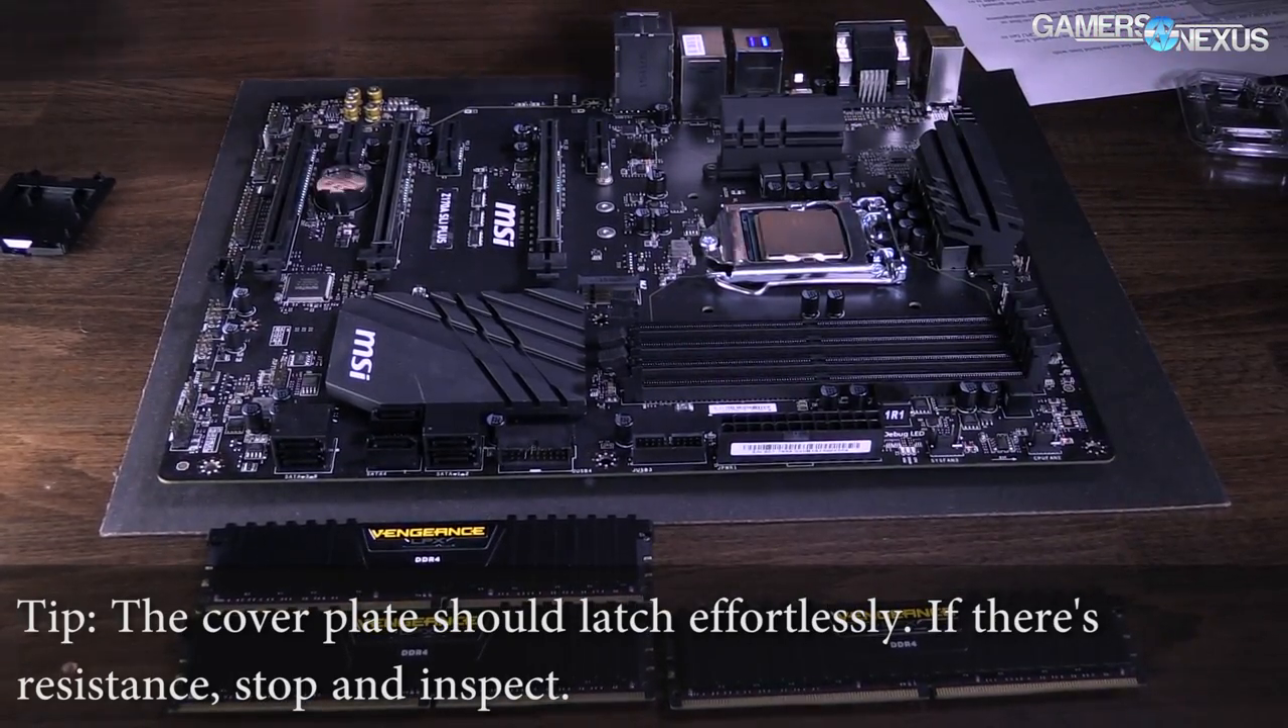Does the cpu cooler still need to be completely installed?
Yes.